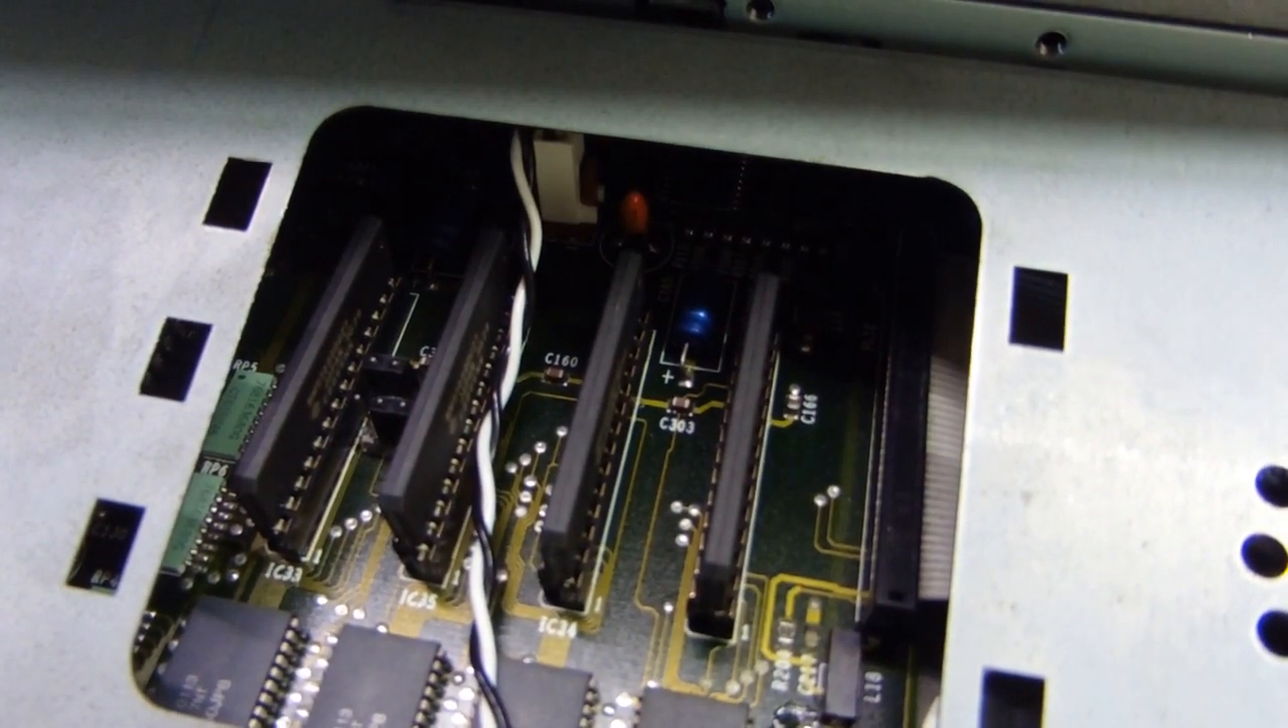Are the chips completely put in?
Yes.